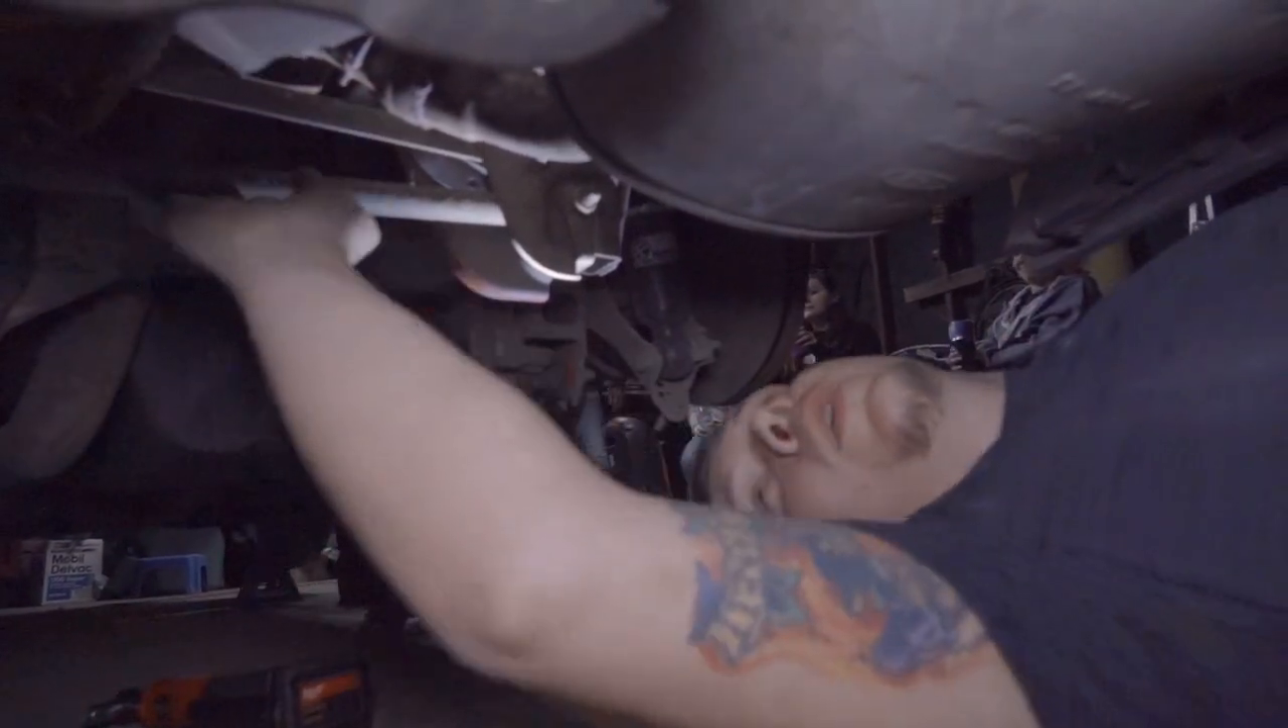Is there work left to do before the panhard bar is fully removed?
Yes.